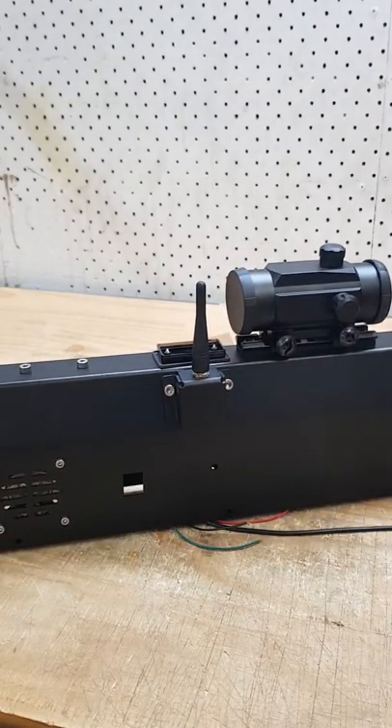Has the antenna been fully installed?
Yes.